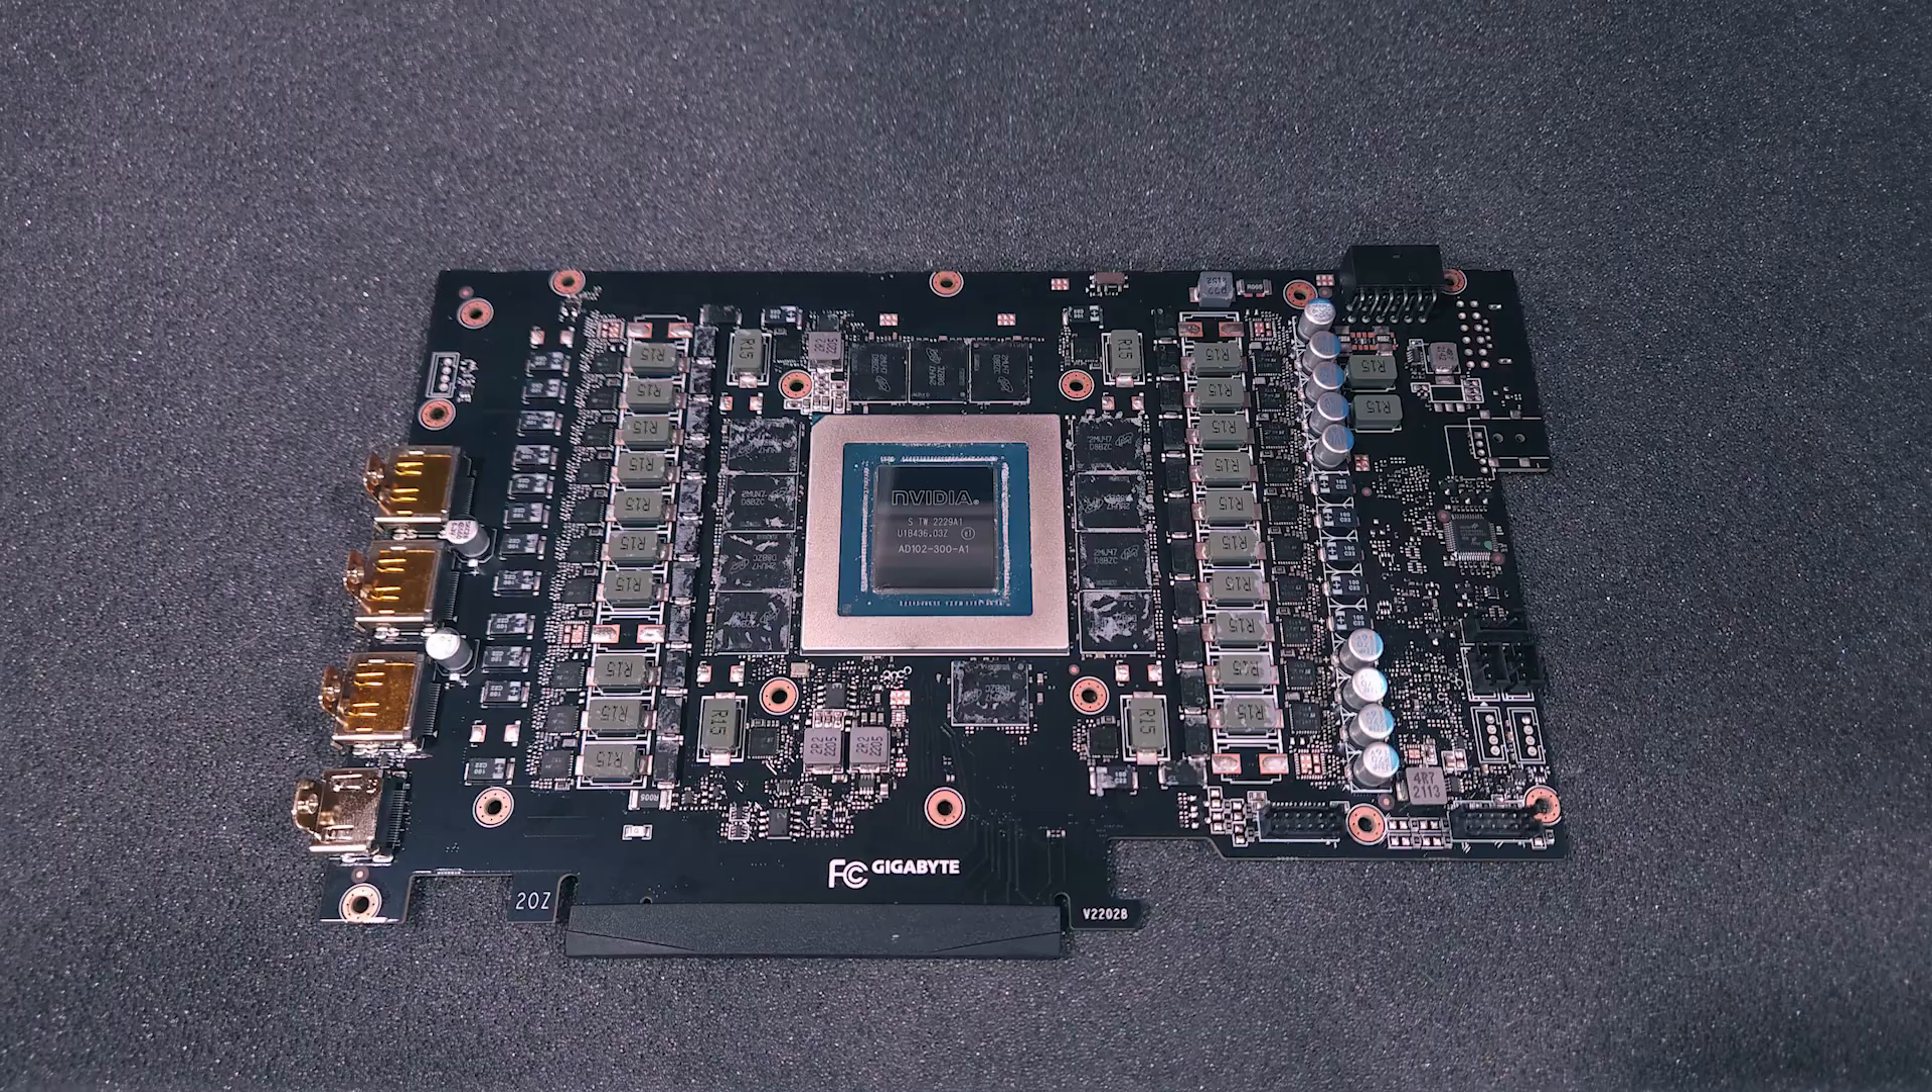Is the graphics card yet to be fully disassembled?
No.